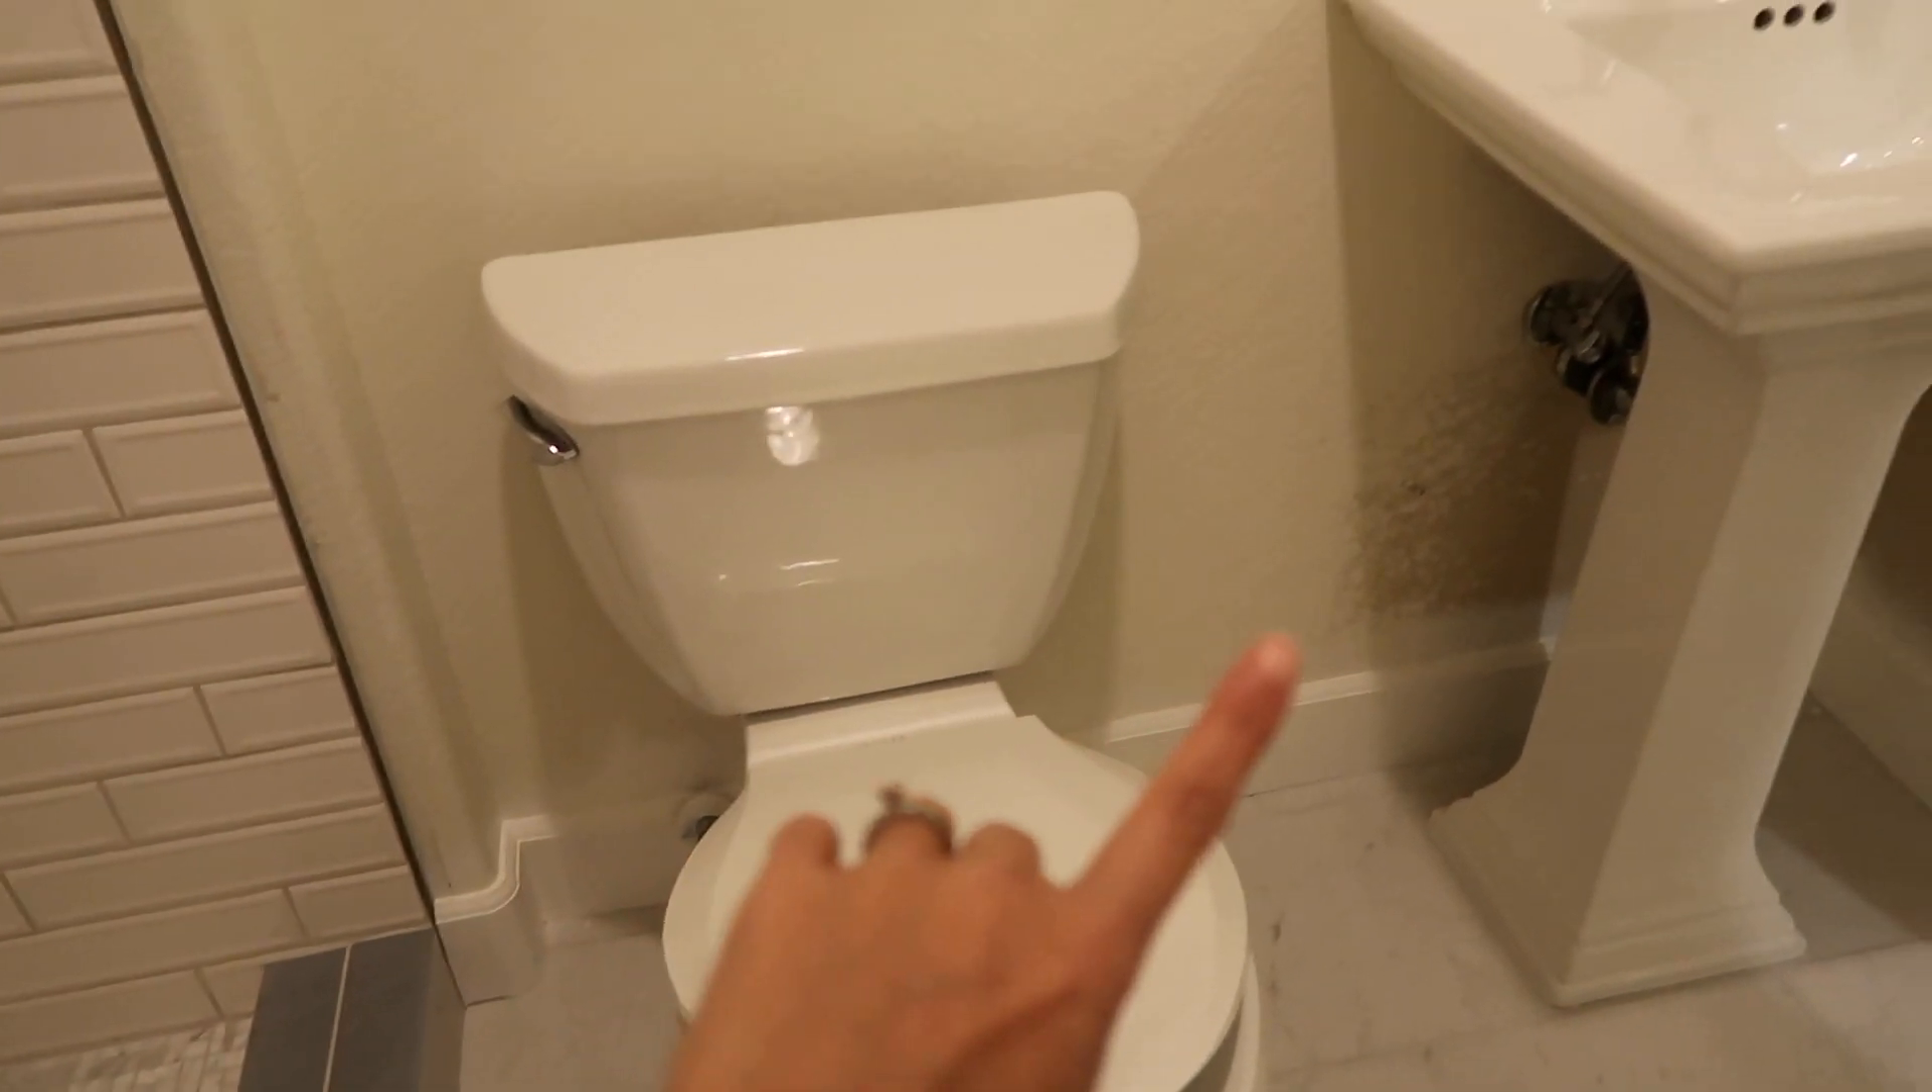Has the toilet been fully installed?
Yes.